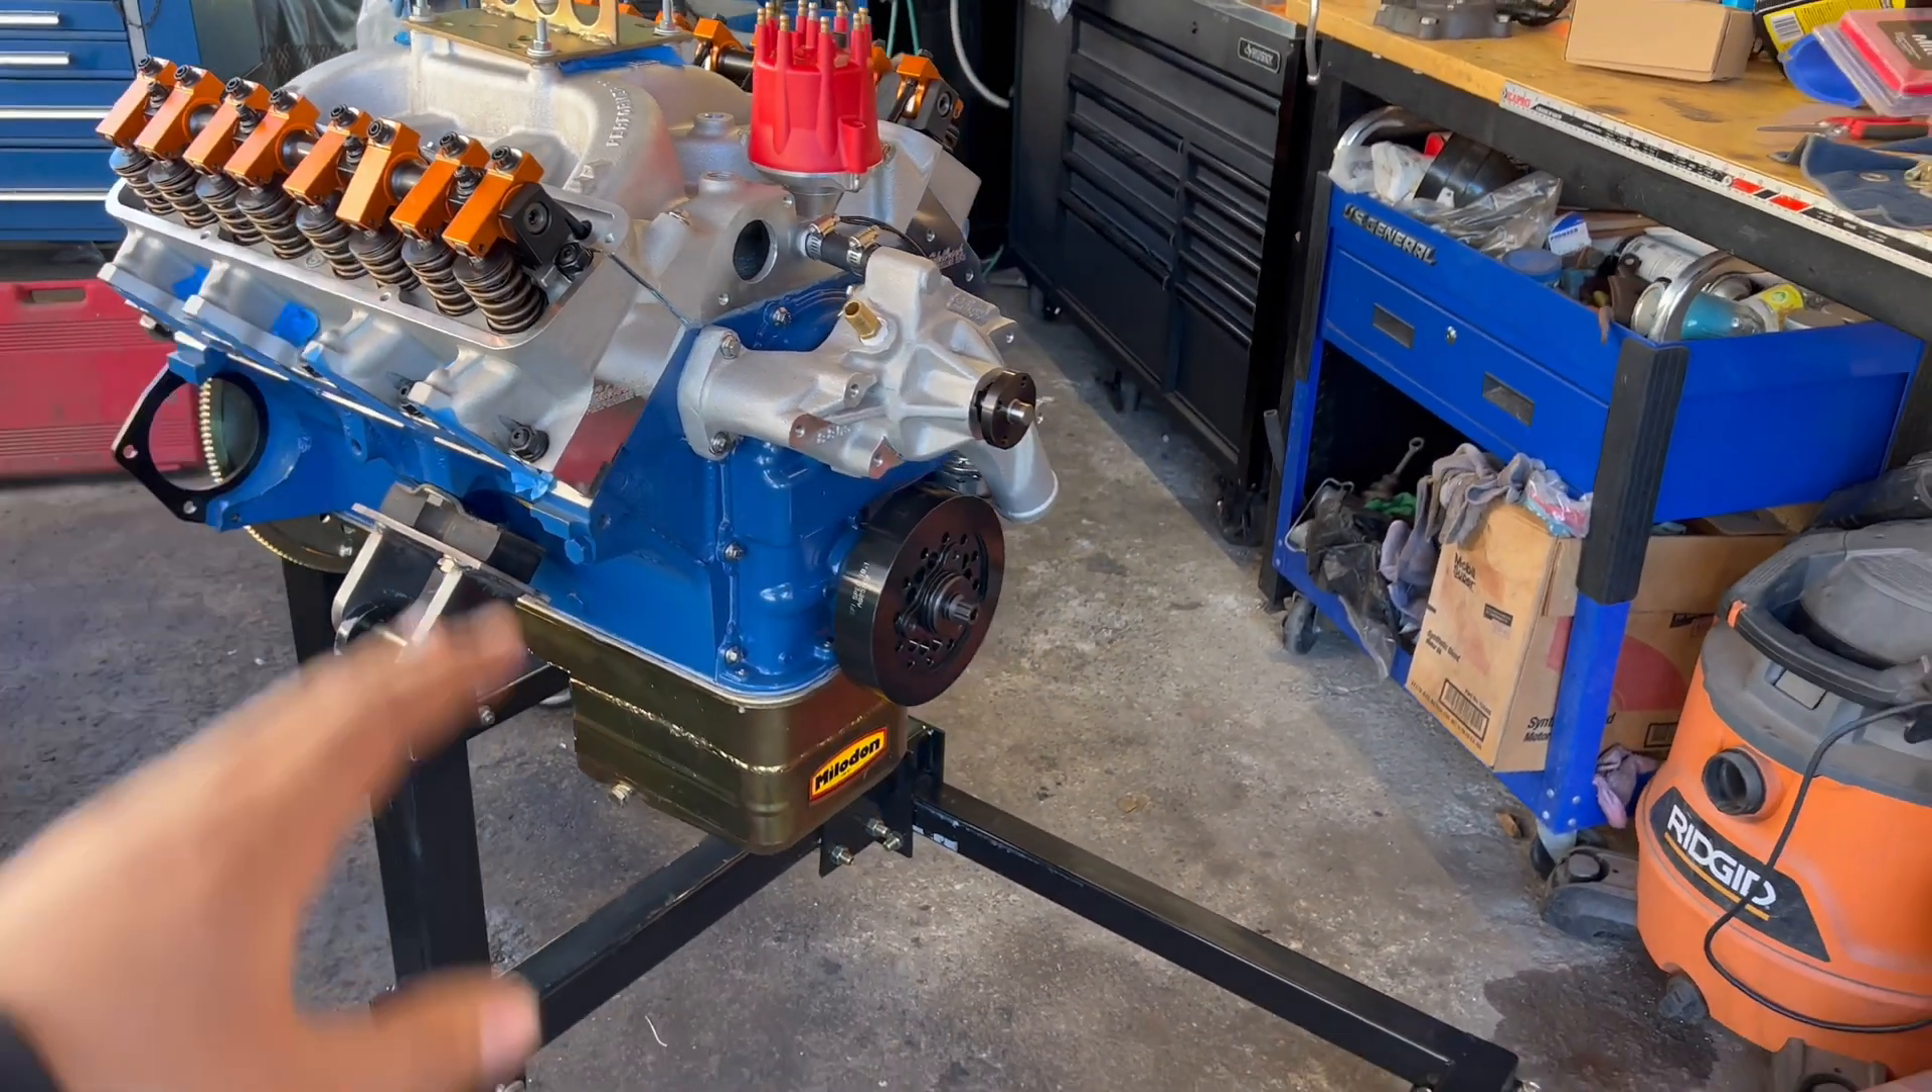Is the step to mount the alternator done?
No.